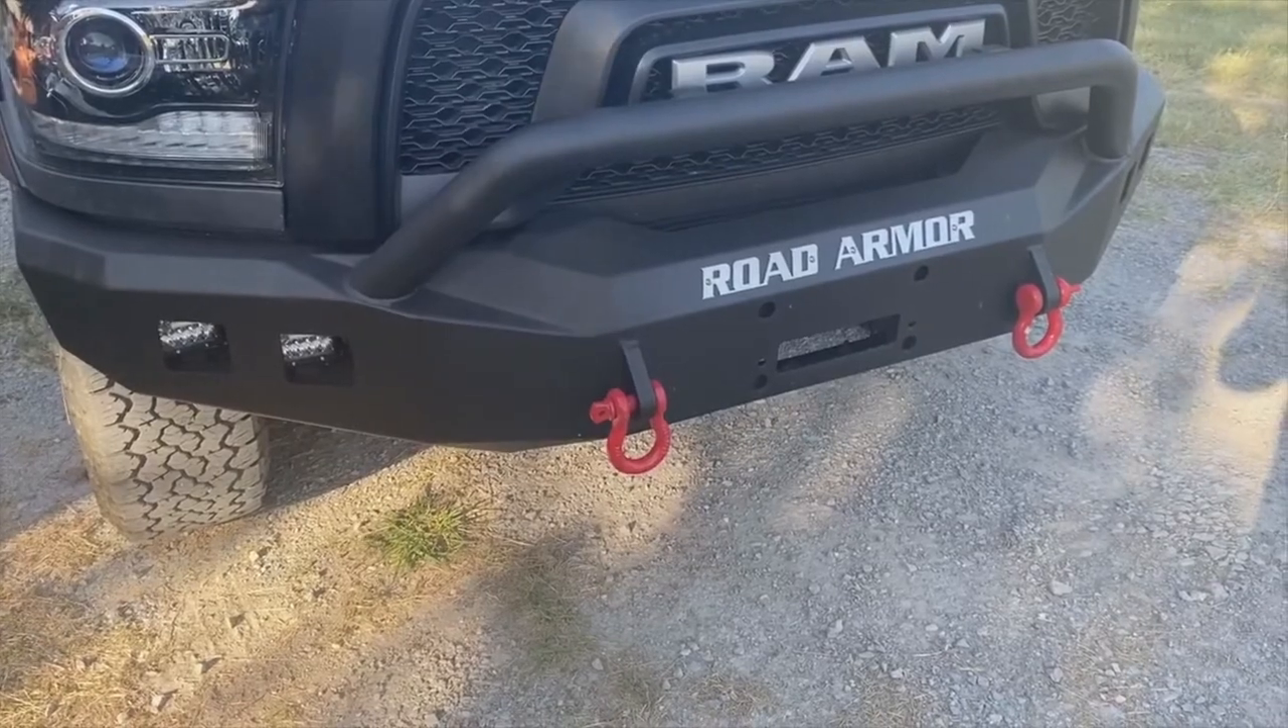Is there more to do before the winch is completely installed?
Yes.